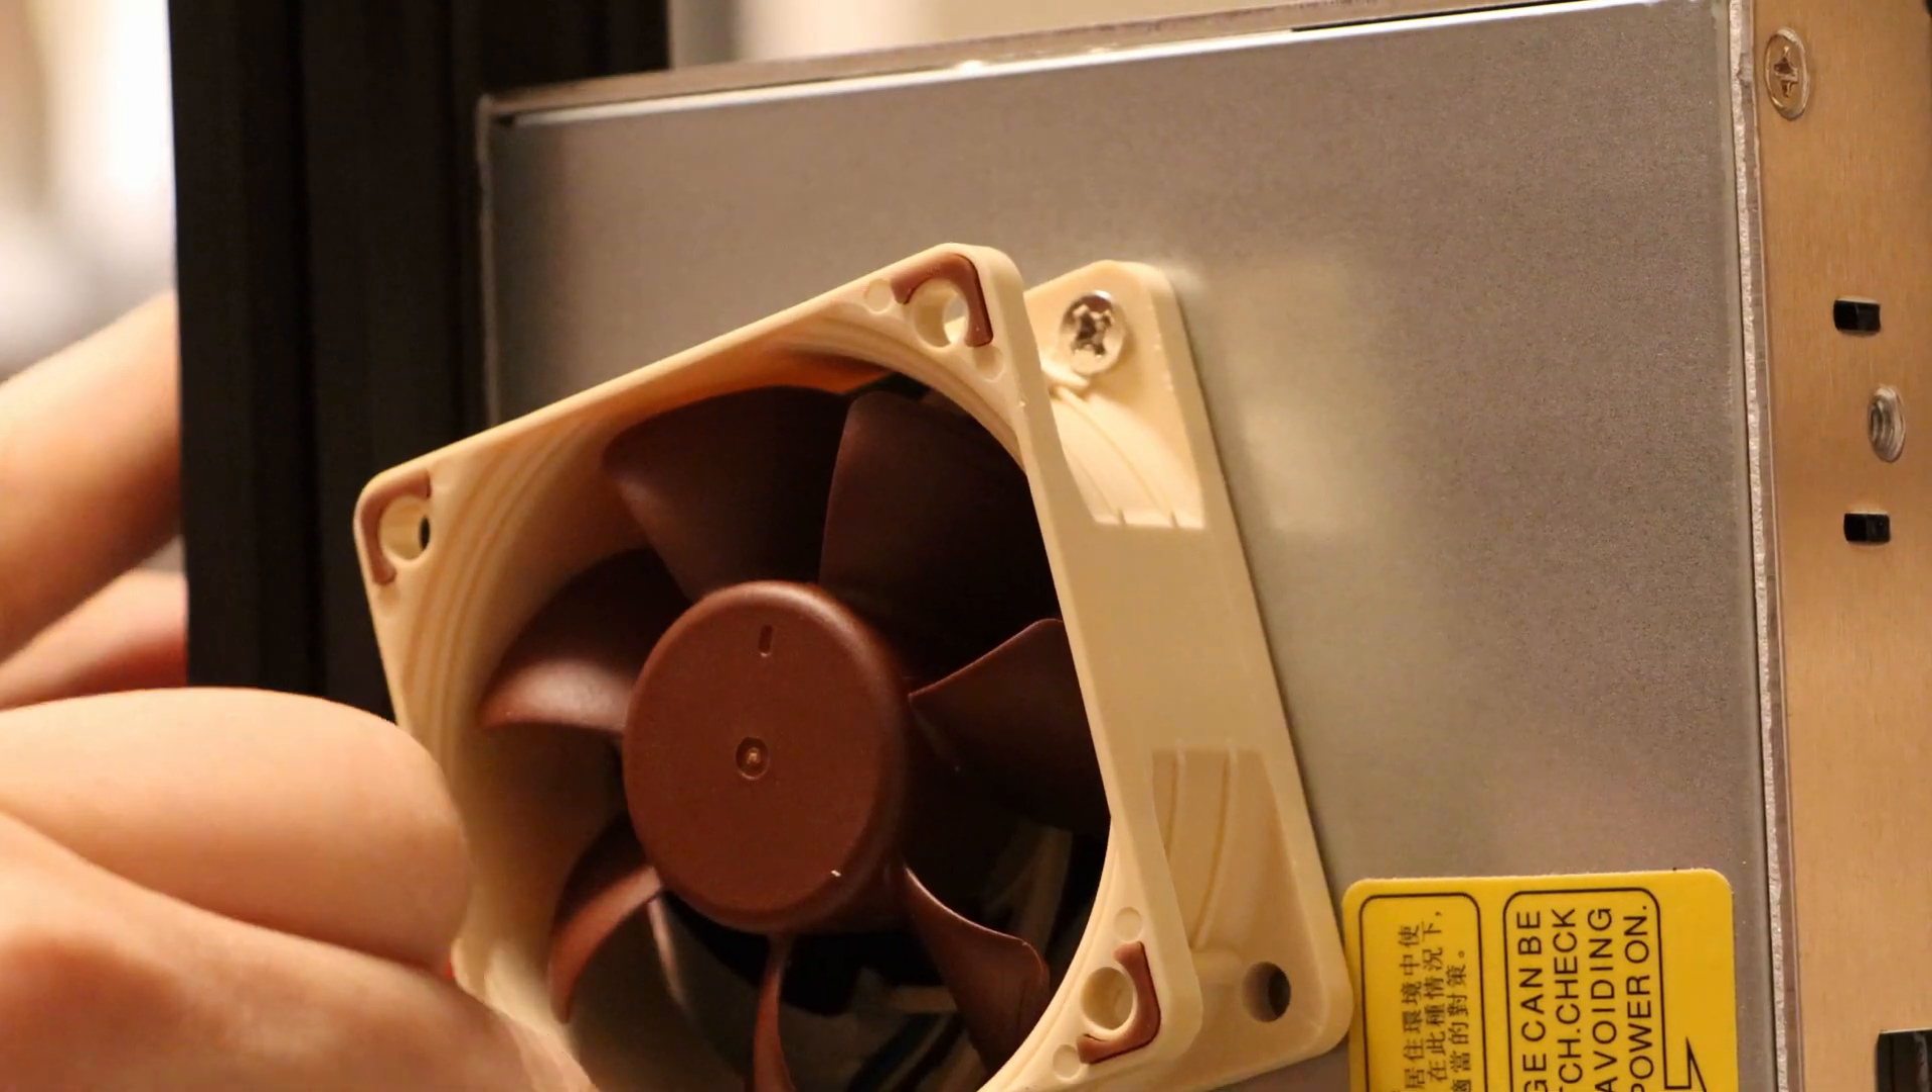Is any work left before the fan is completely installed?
Yes.